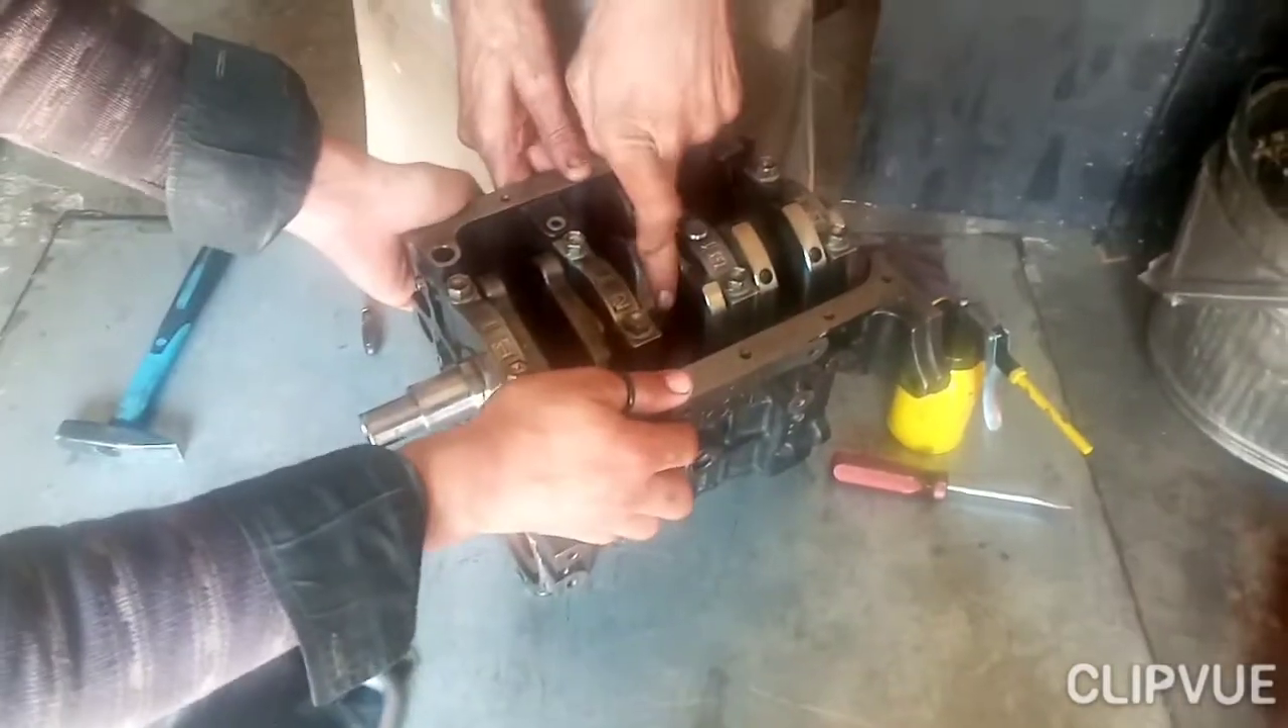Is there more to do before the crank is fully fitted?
No.